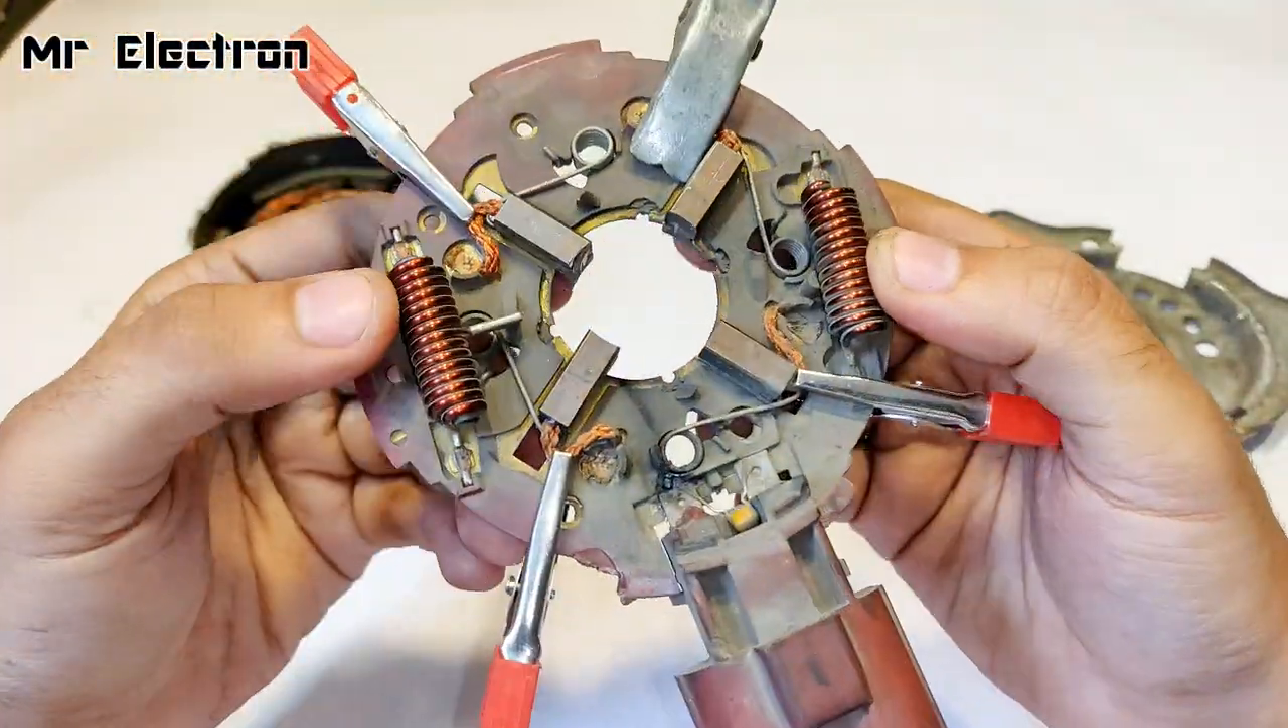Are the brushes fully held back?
Yes.